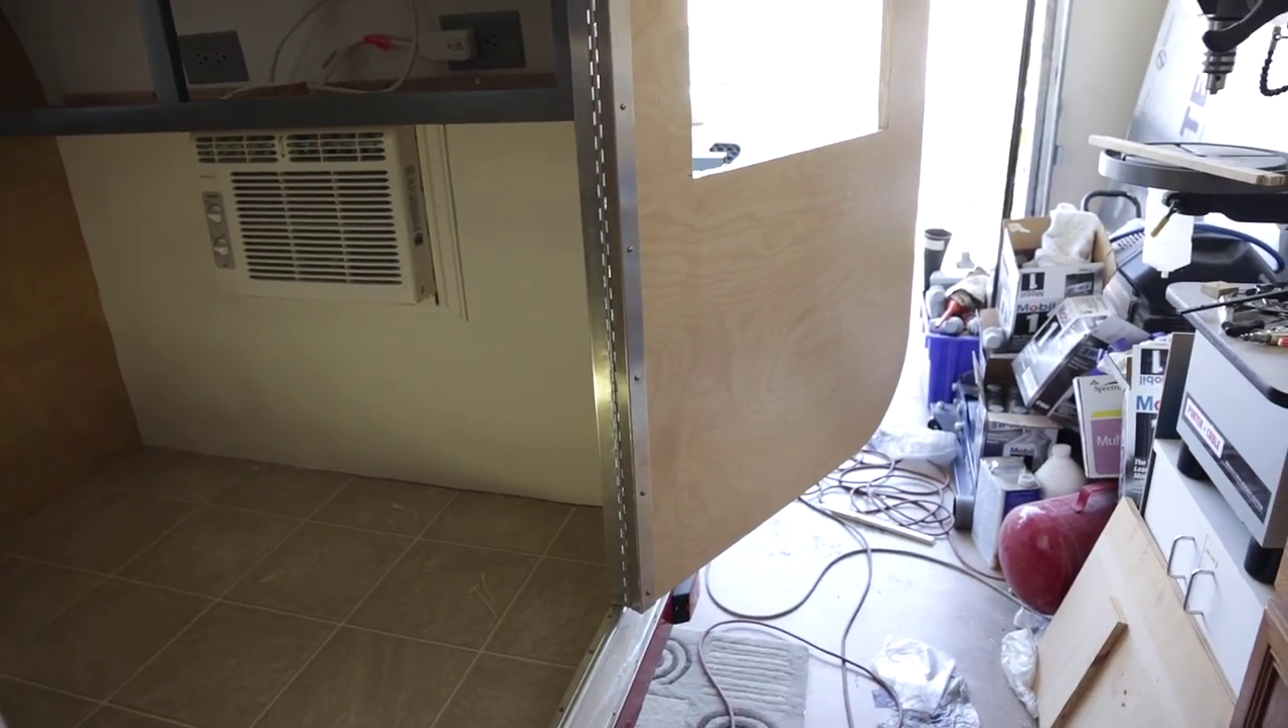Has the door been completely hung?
Yes.